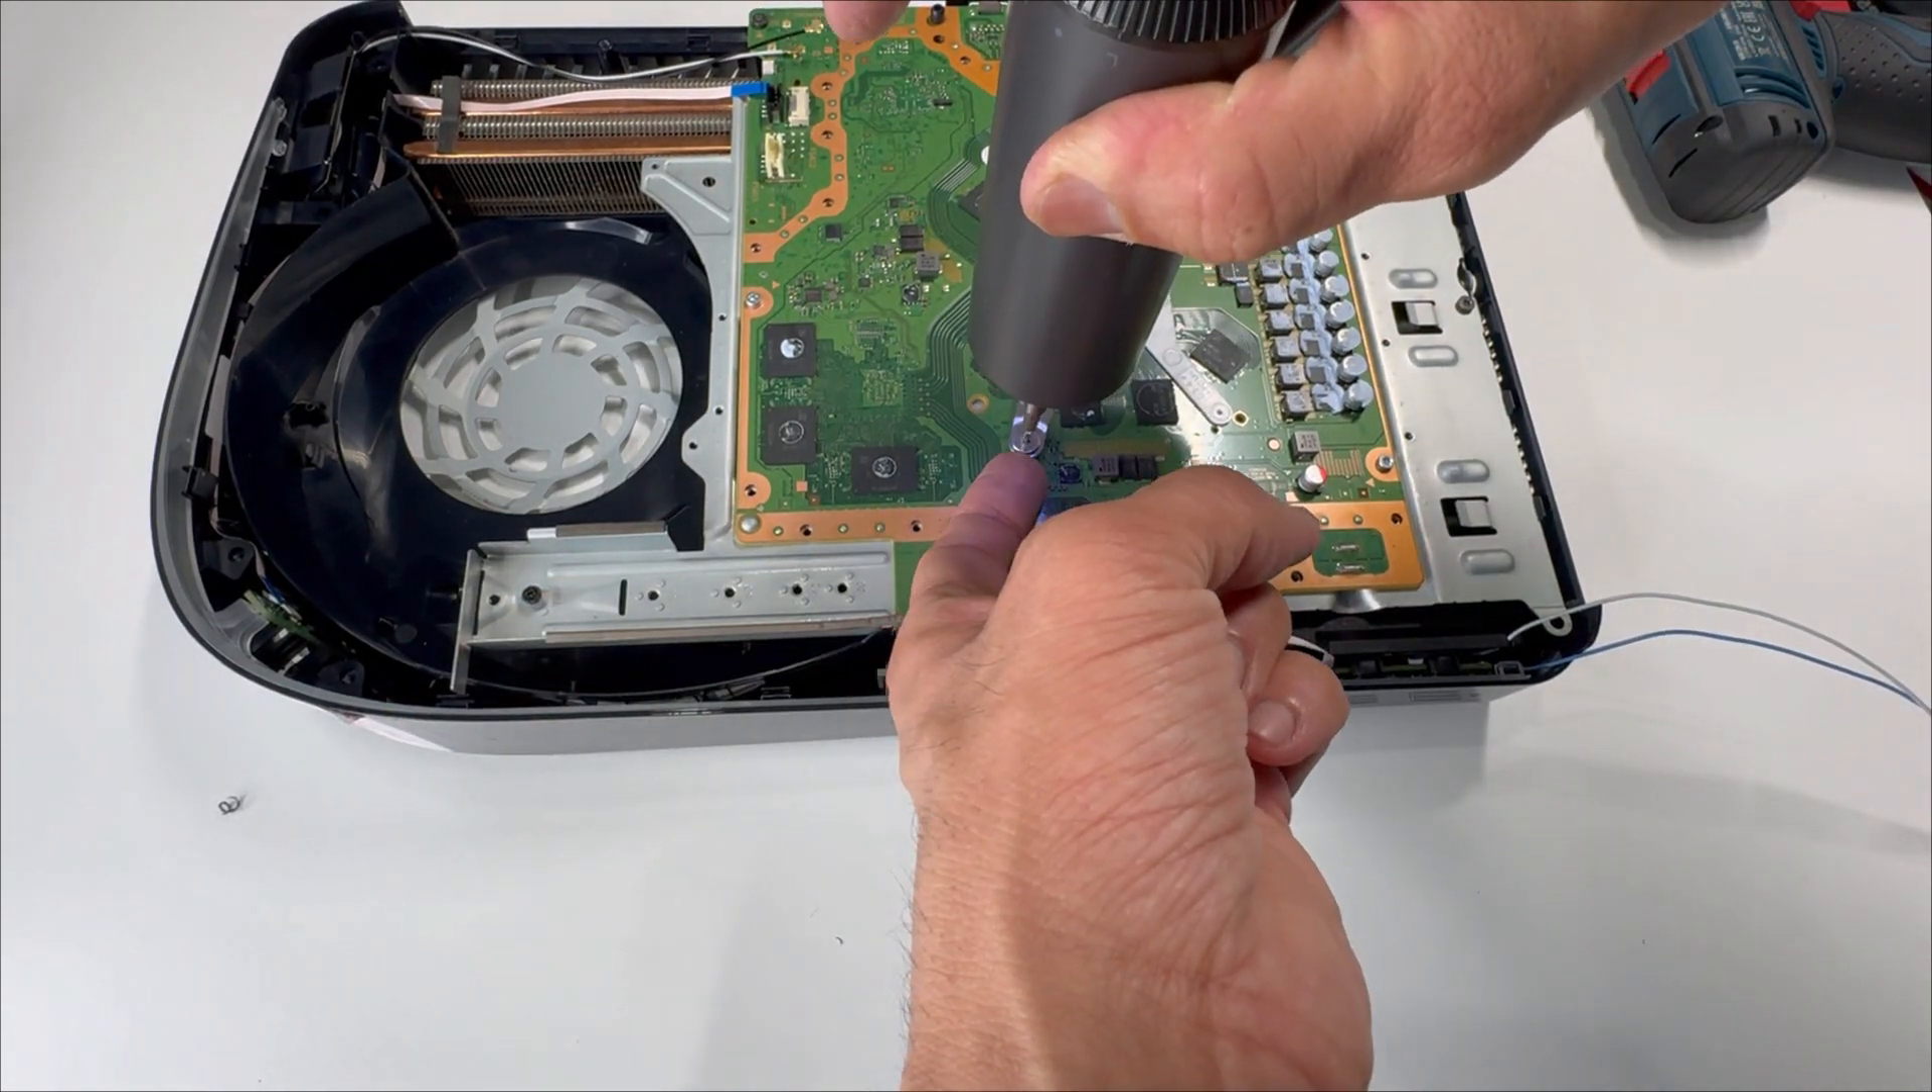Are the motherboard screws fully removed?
No.